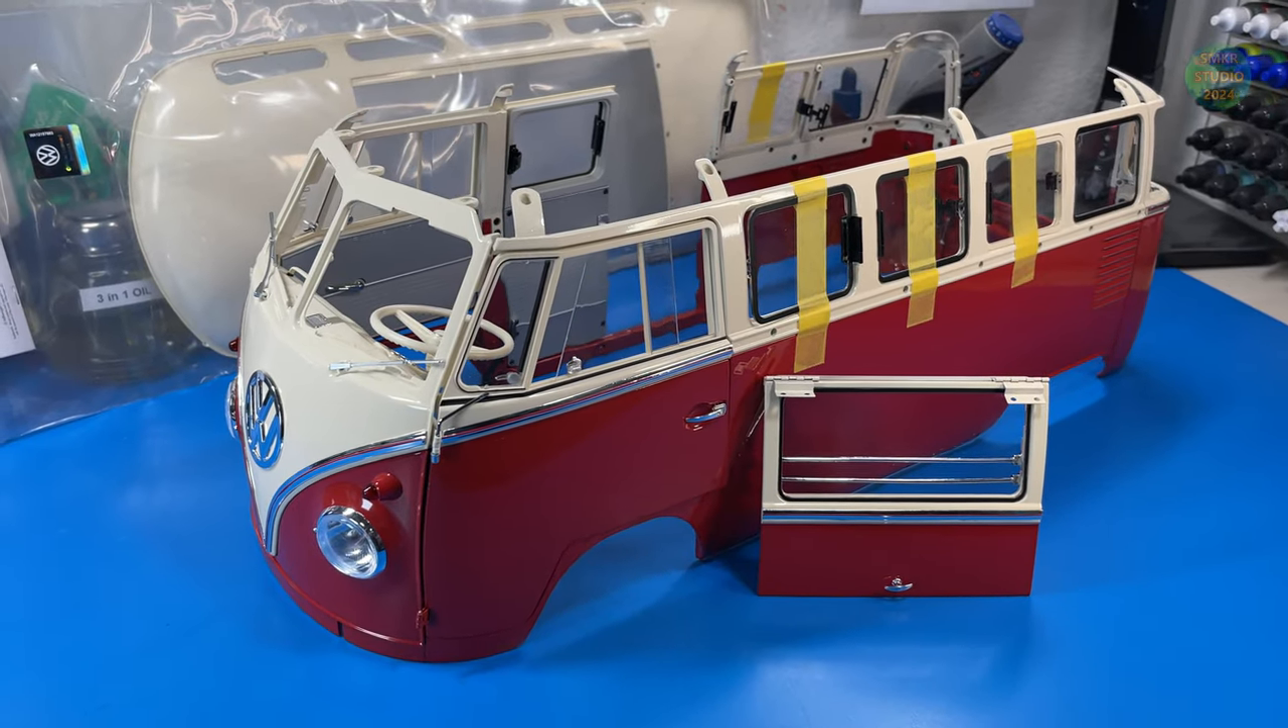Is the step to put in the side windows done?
Yes.